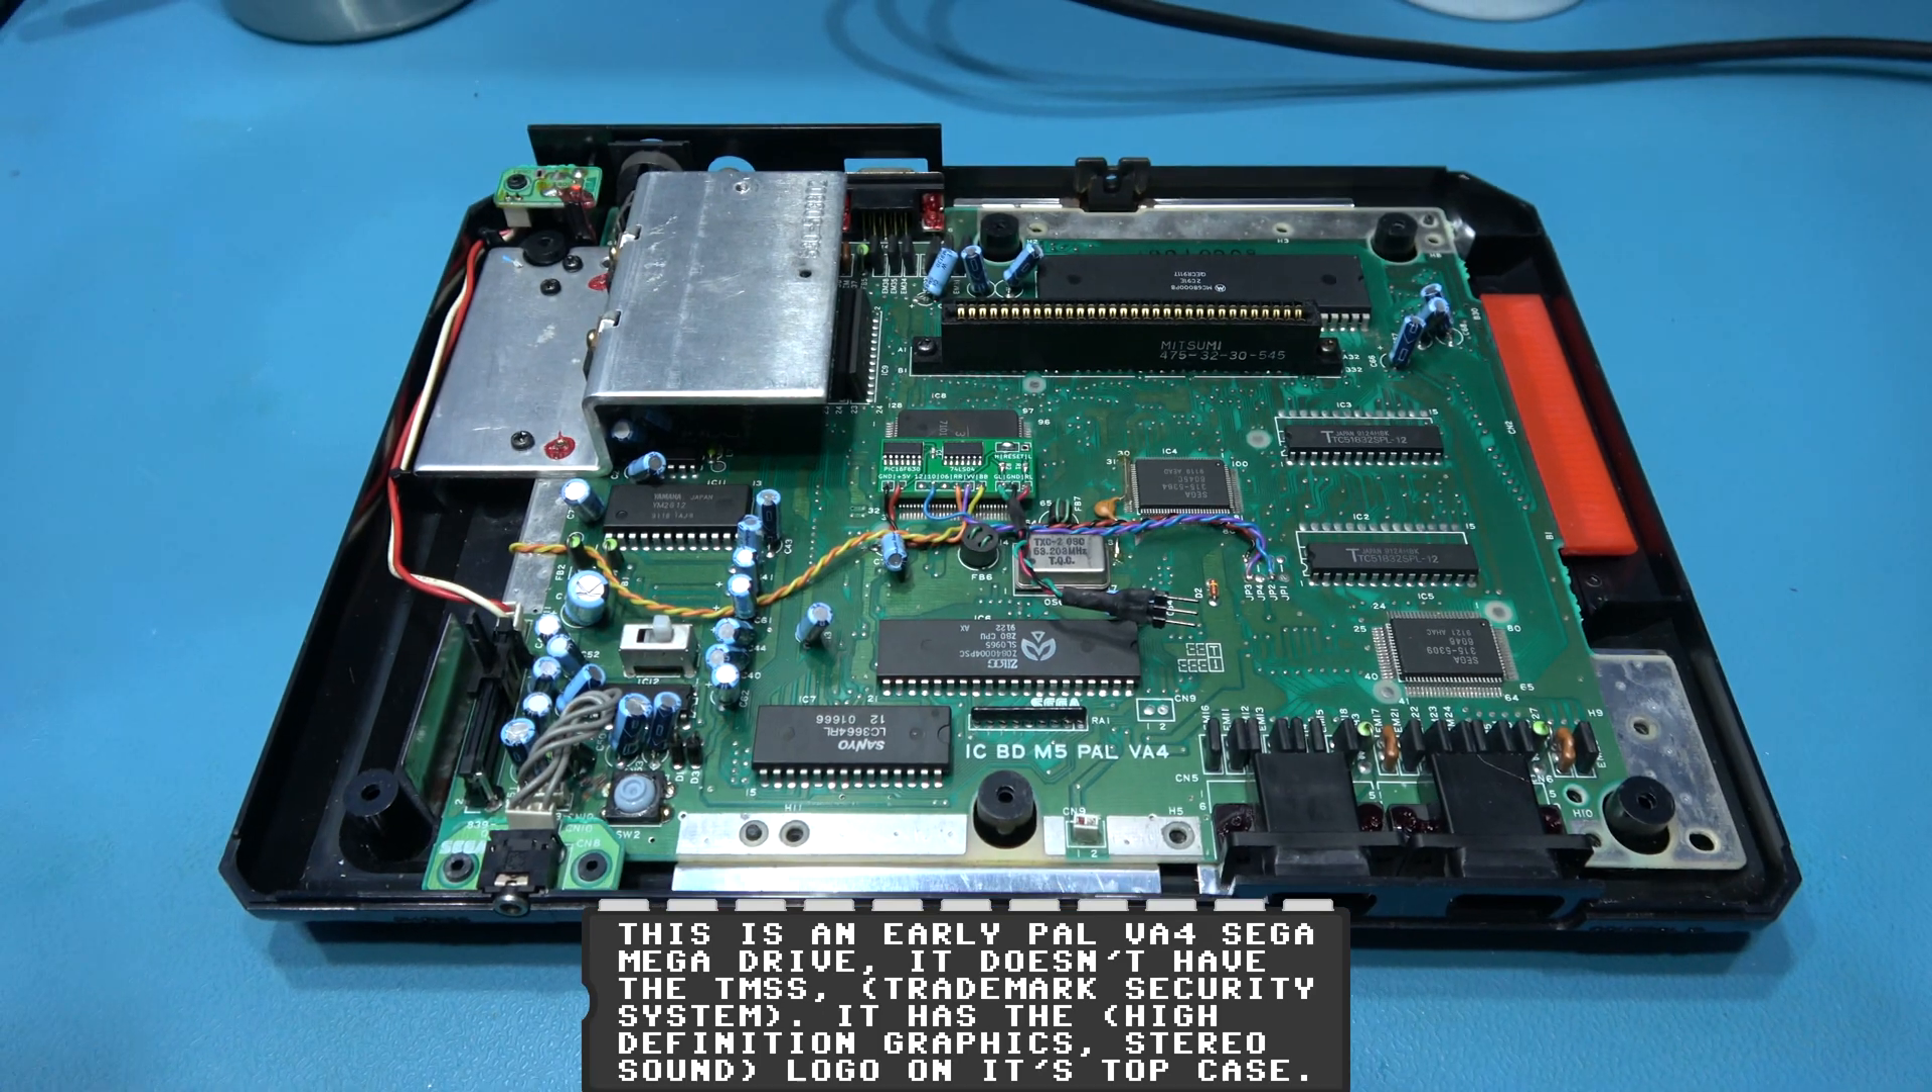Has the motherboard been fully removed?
No.